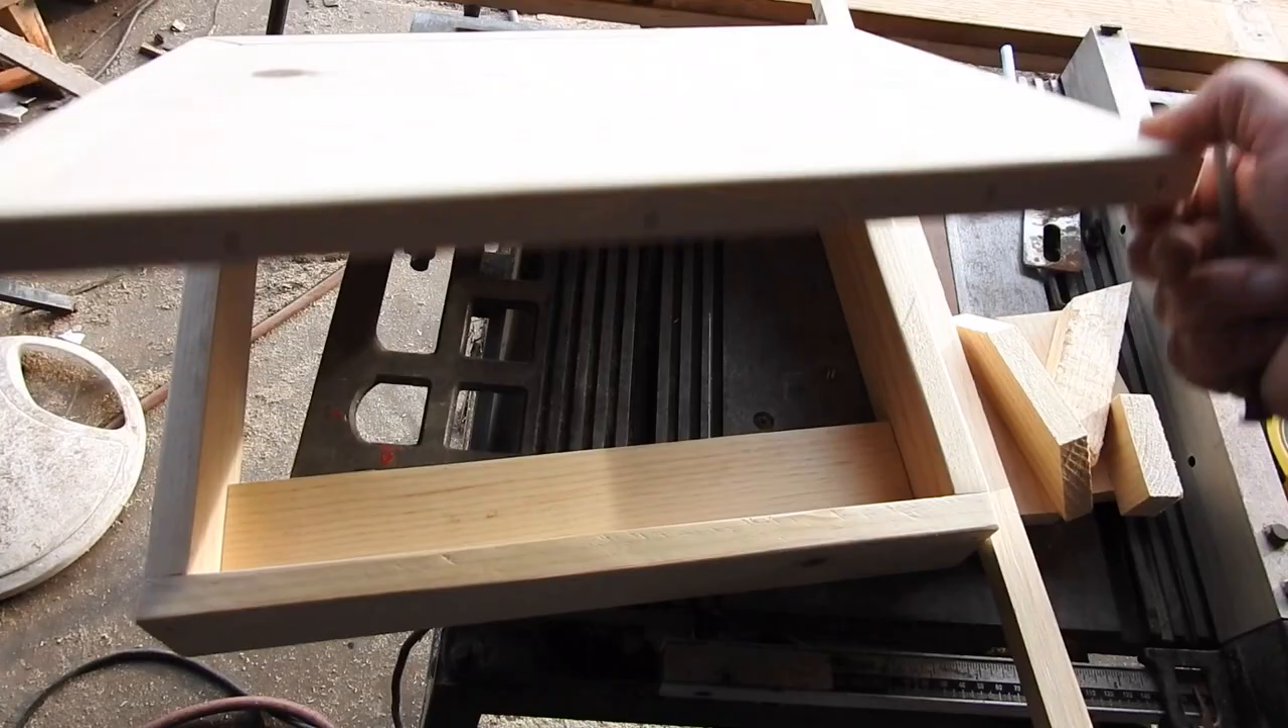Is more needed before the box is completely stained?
Yes.